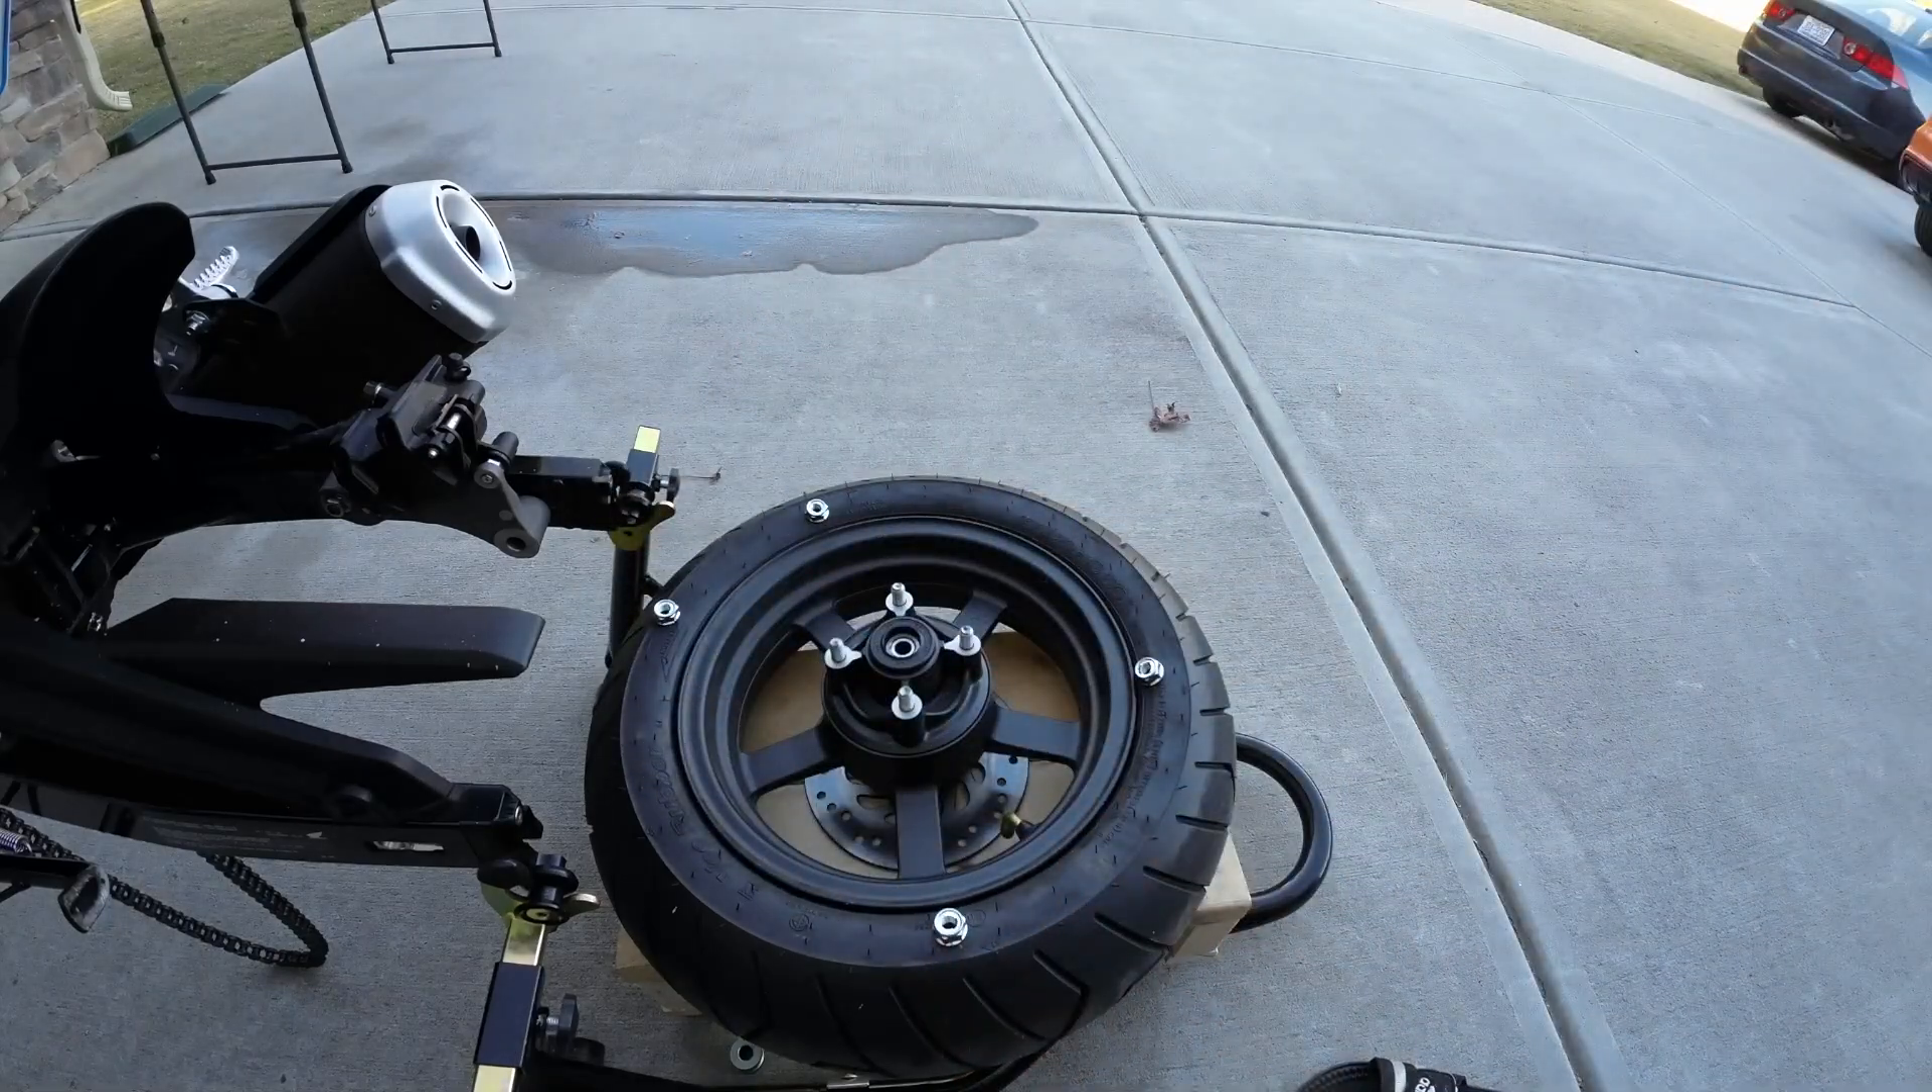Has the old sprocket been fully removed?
Yes.